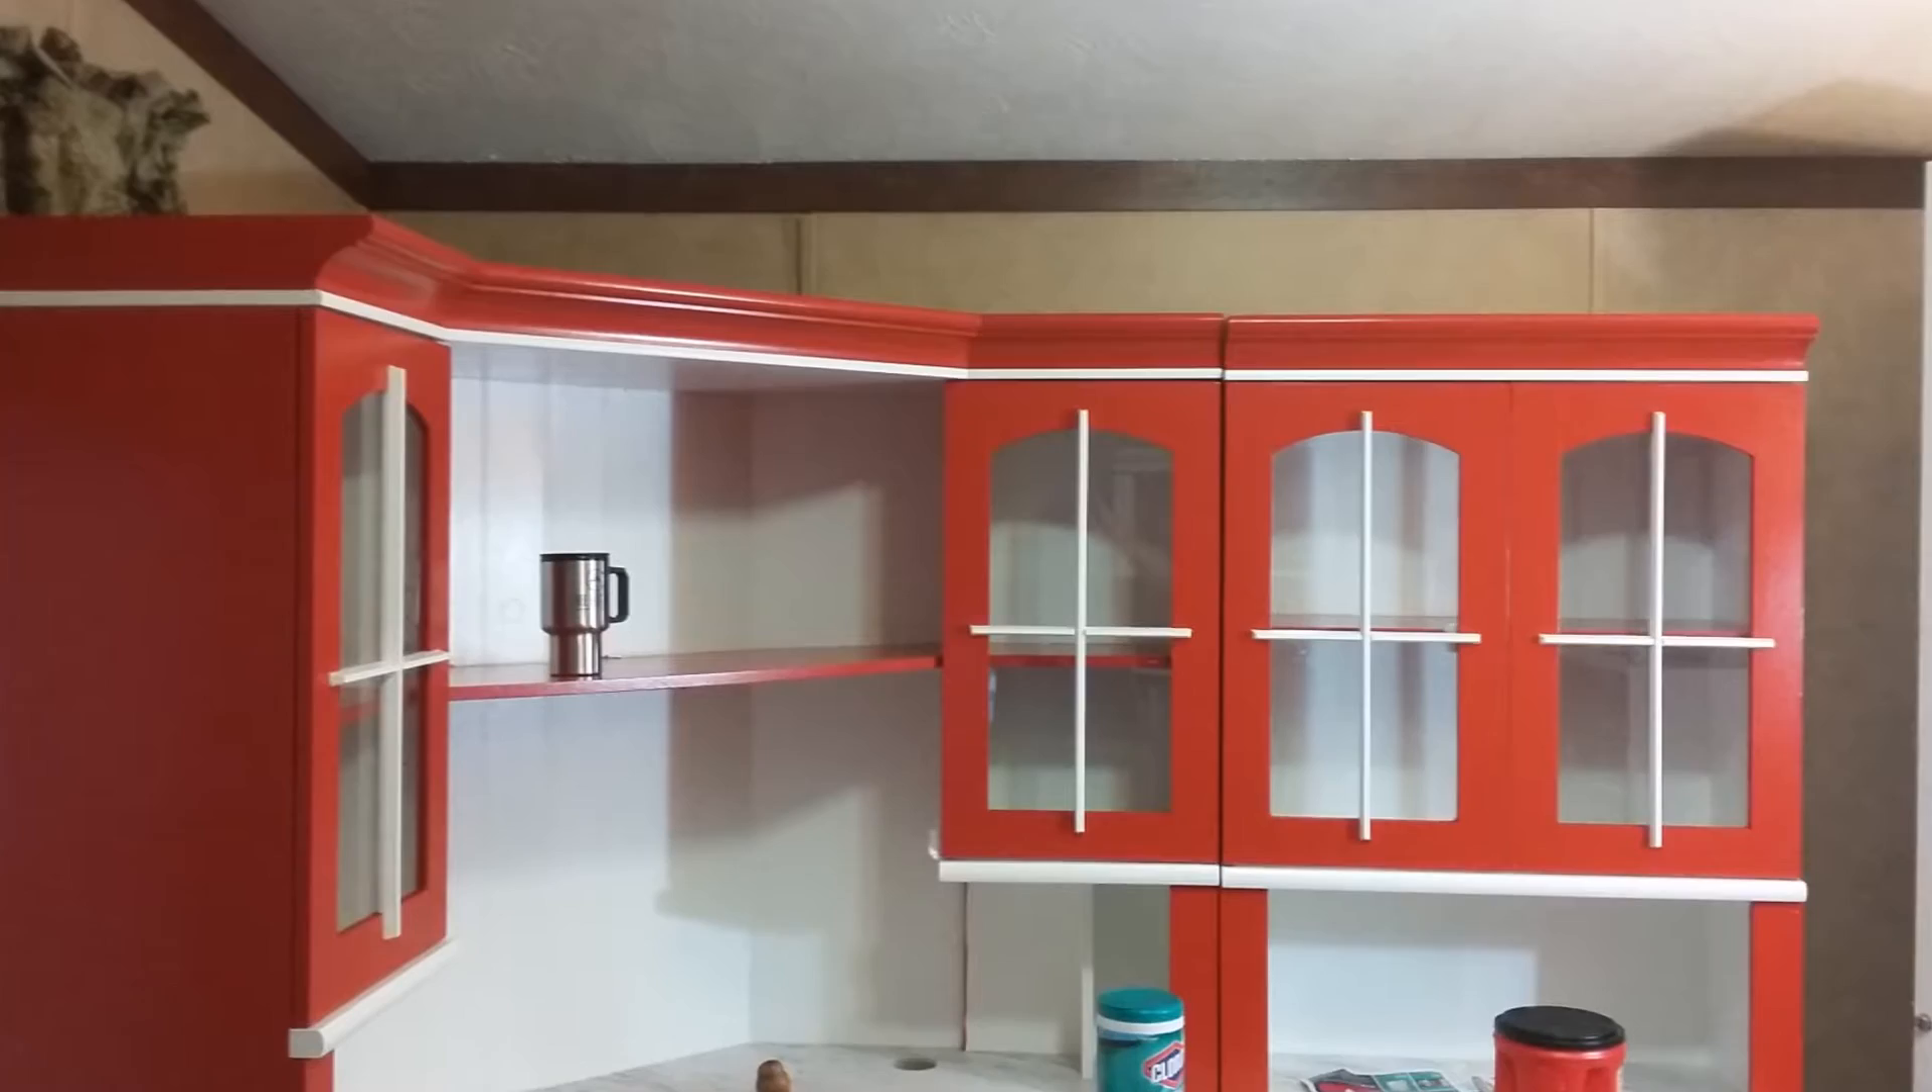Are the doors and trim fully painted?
Yes.